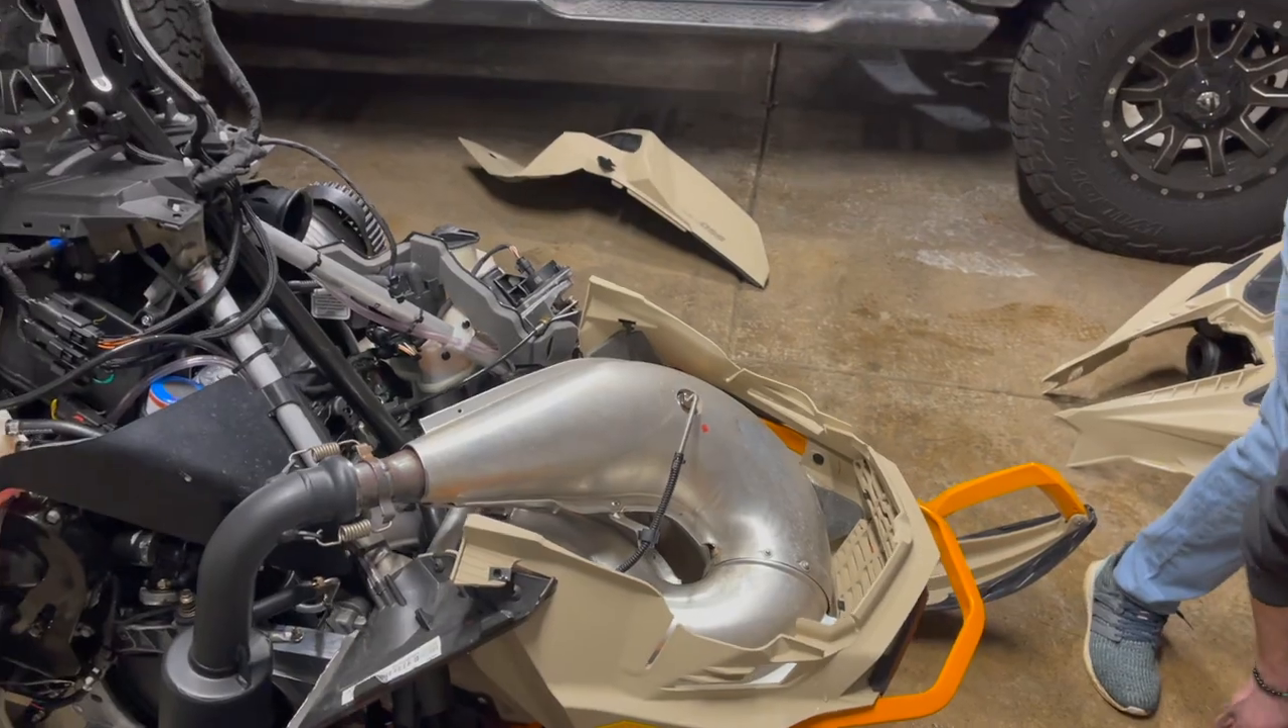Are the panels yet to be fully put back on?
Yes.